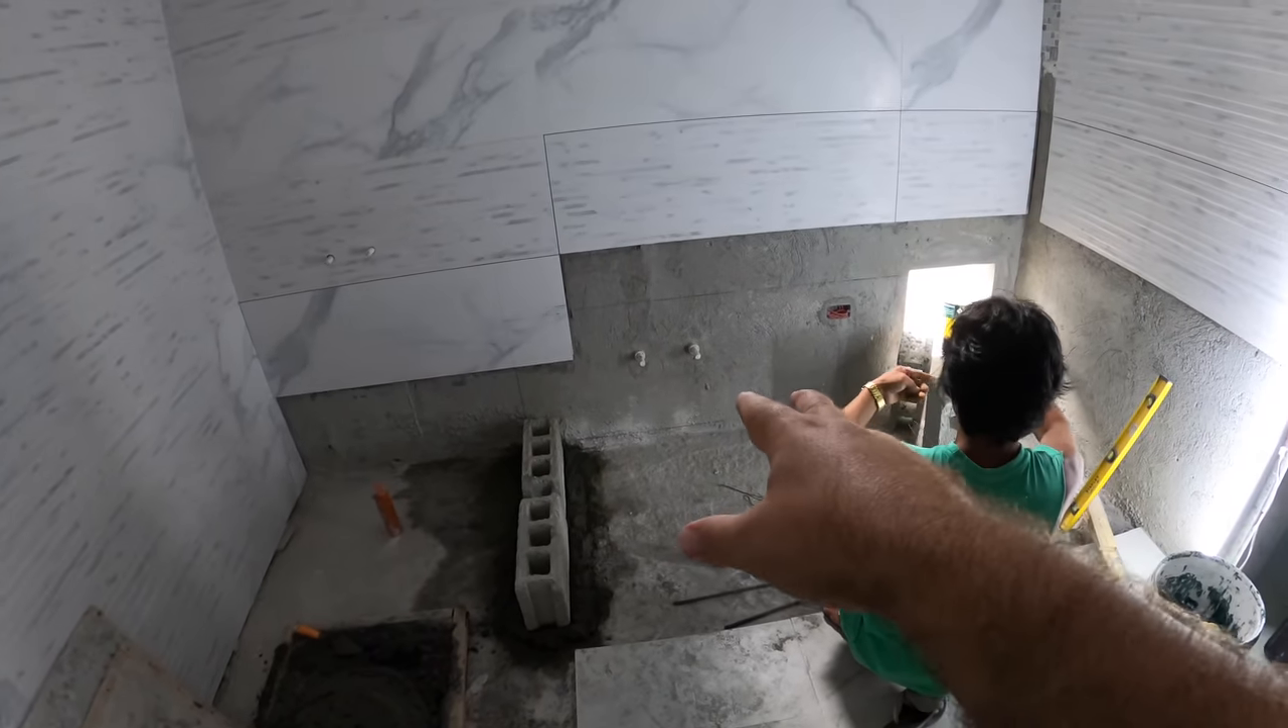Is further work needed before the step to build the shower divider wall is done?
Yes.